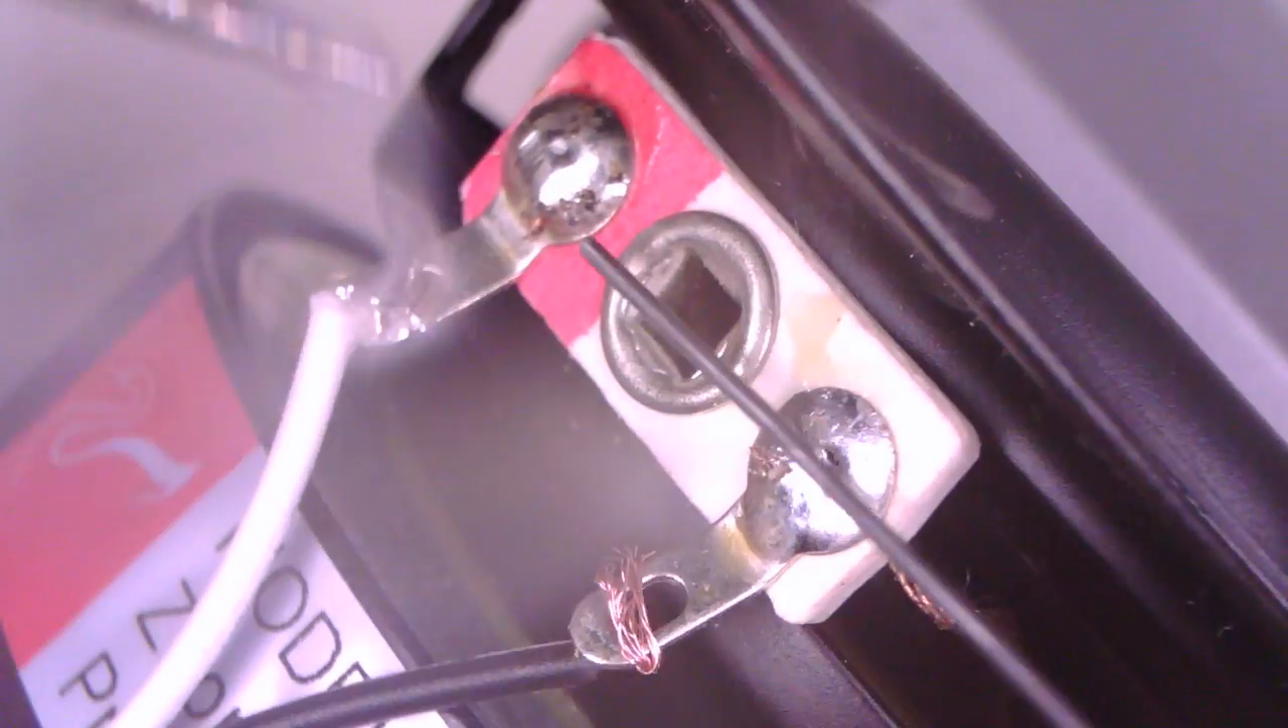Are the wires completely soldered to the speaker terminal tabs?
No.